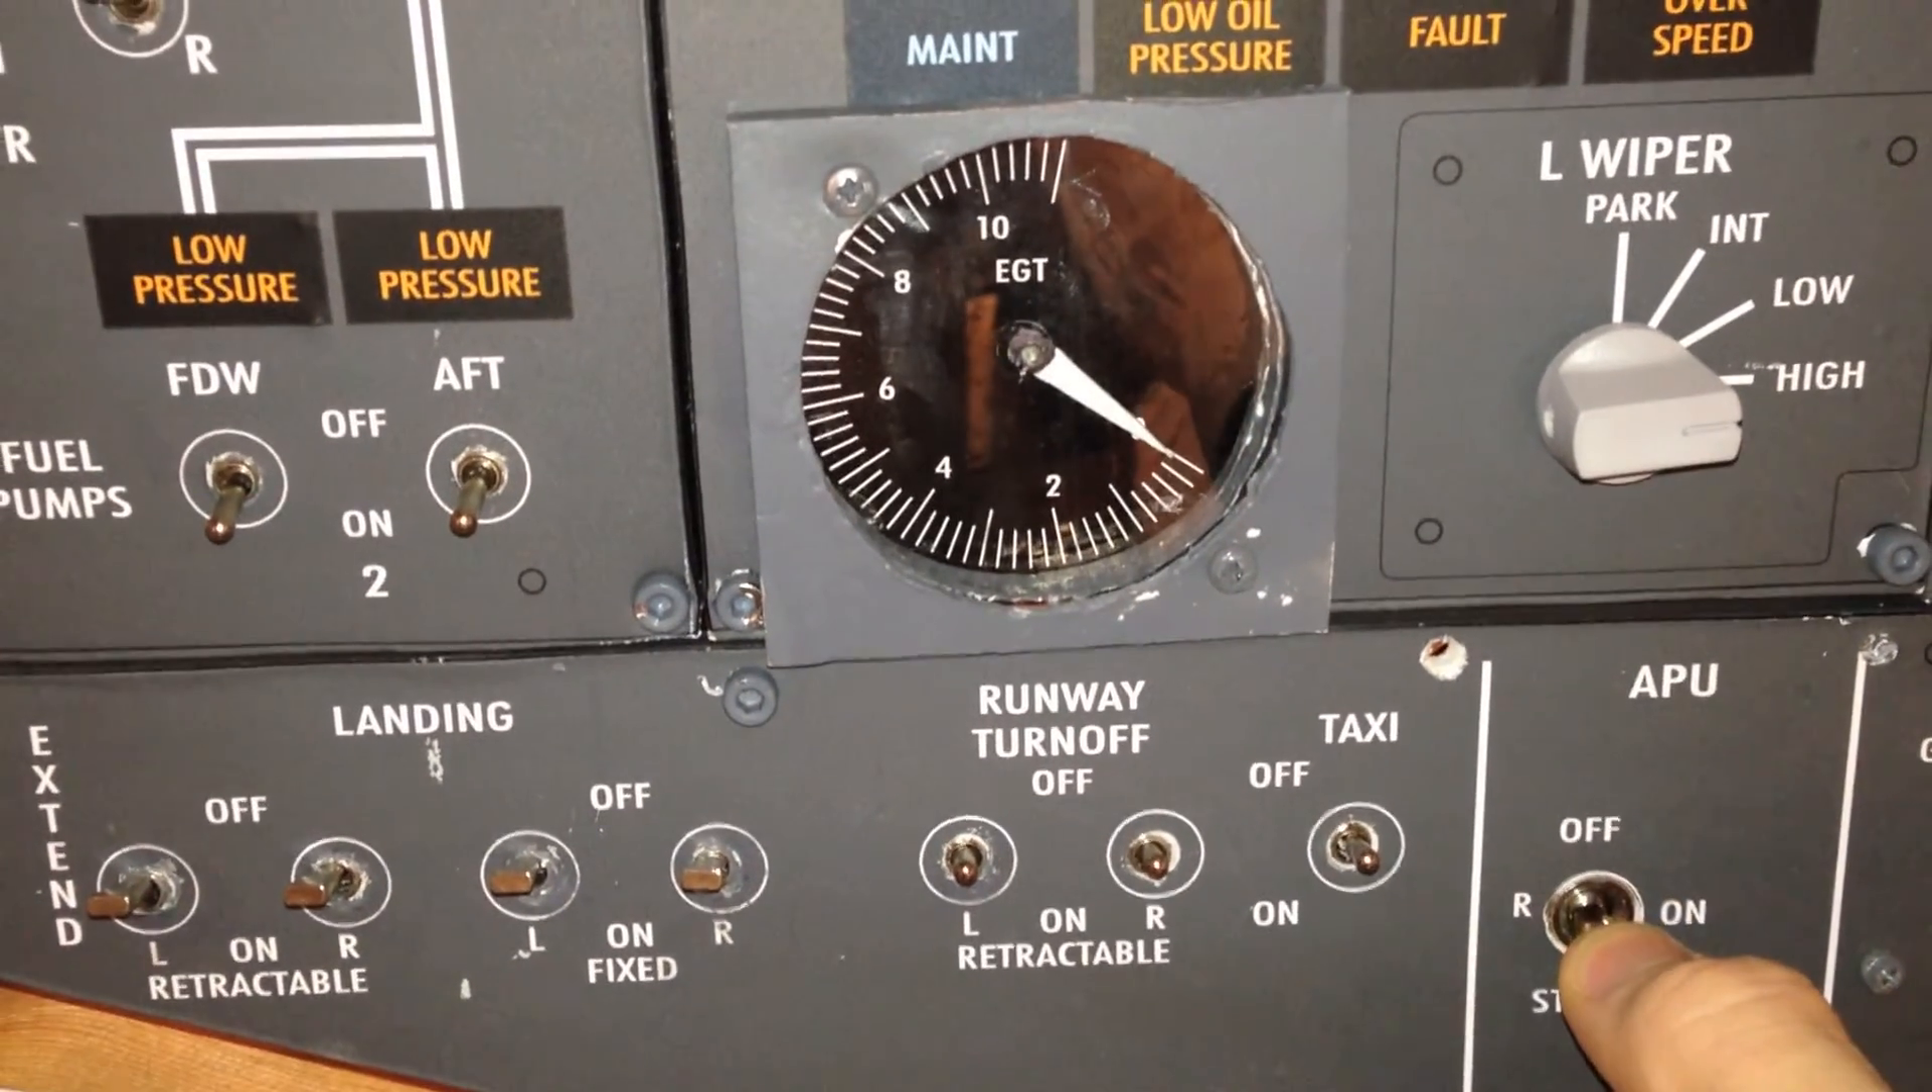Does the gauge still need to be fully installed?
No.